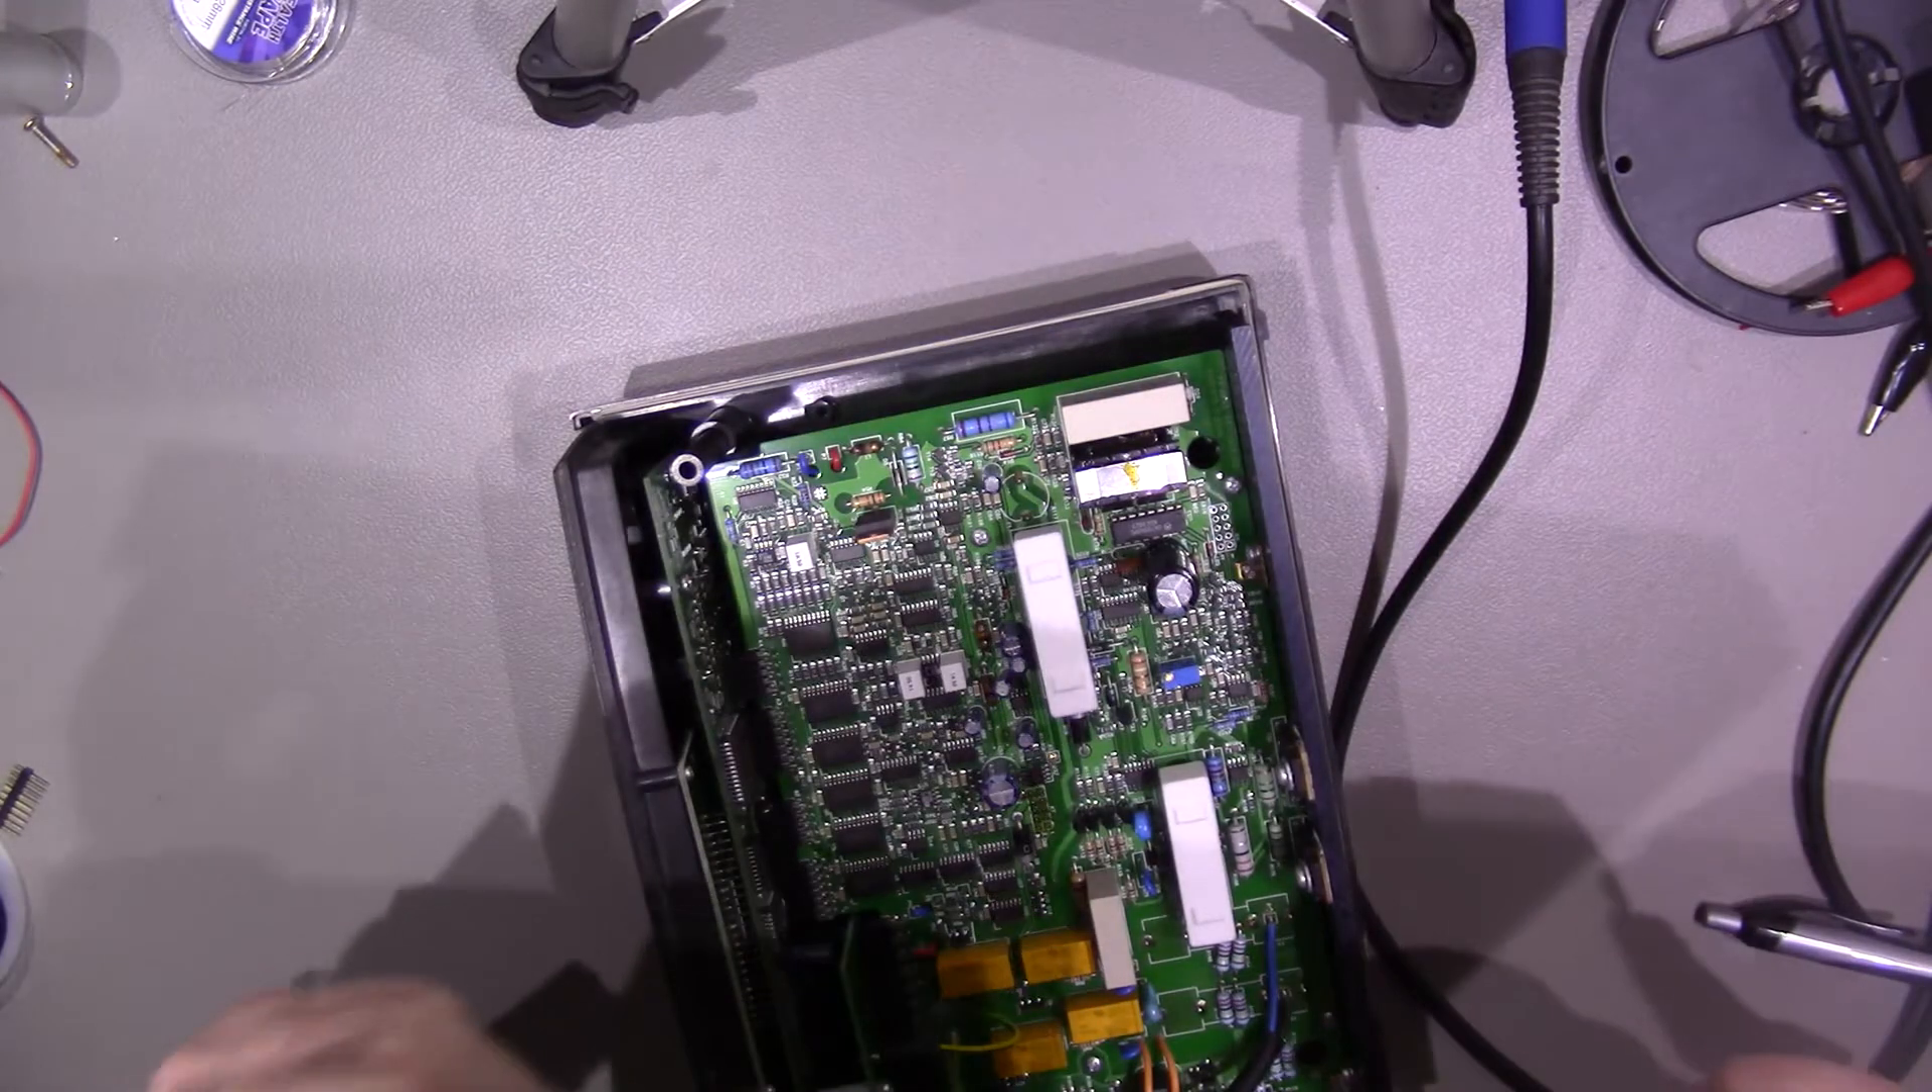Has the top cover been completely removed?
Yes.